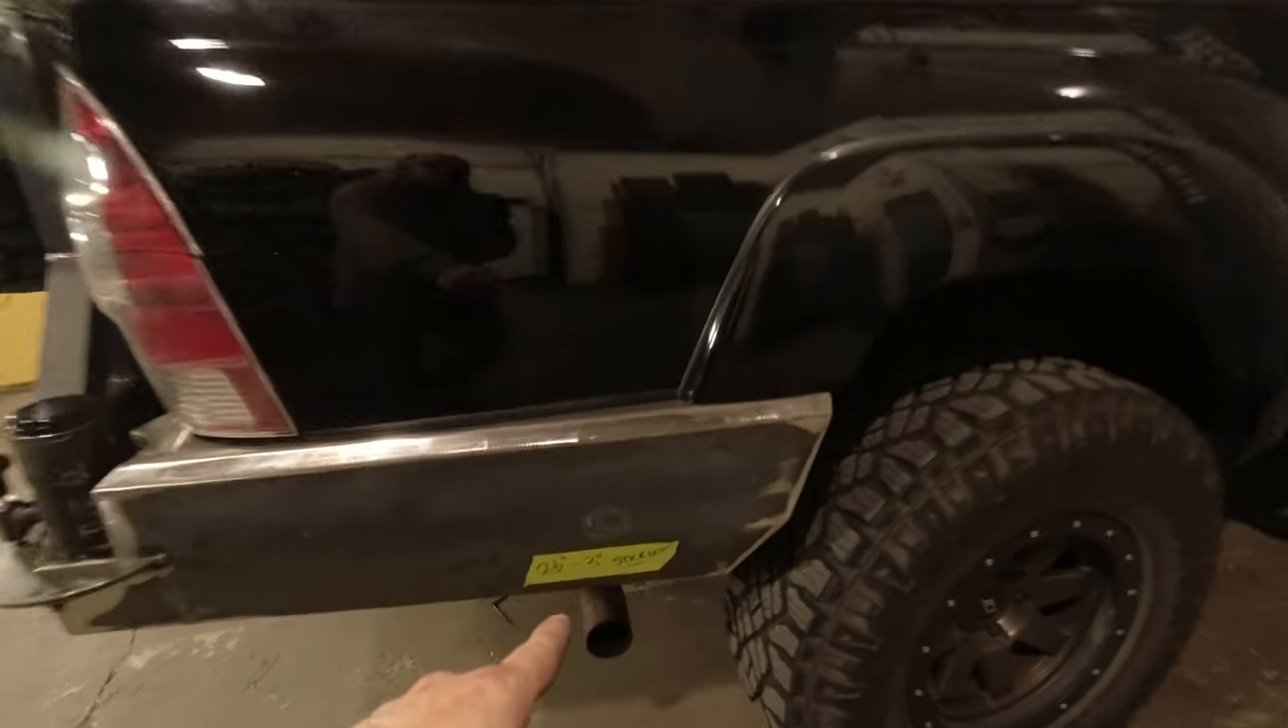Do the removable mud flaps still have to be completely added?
Yes.